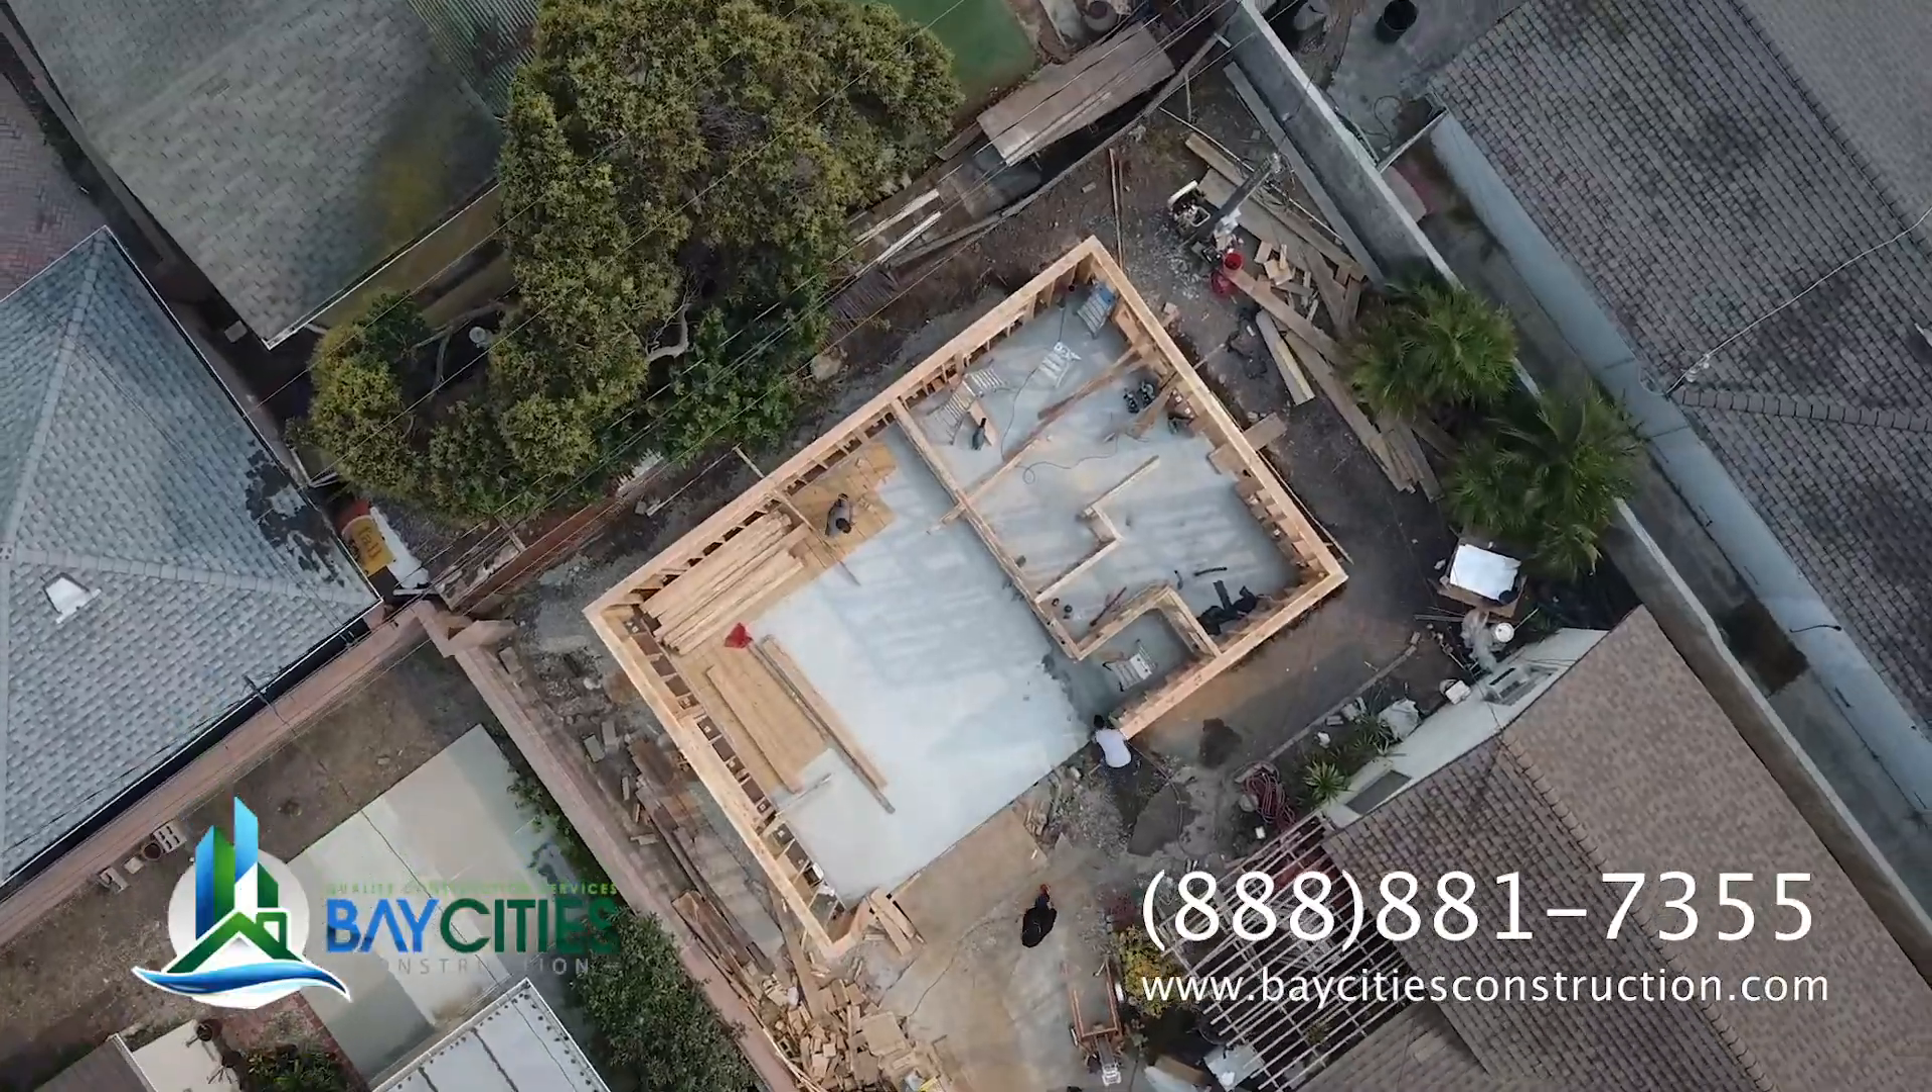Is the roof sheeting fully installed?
No.